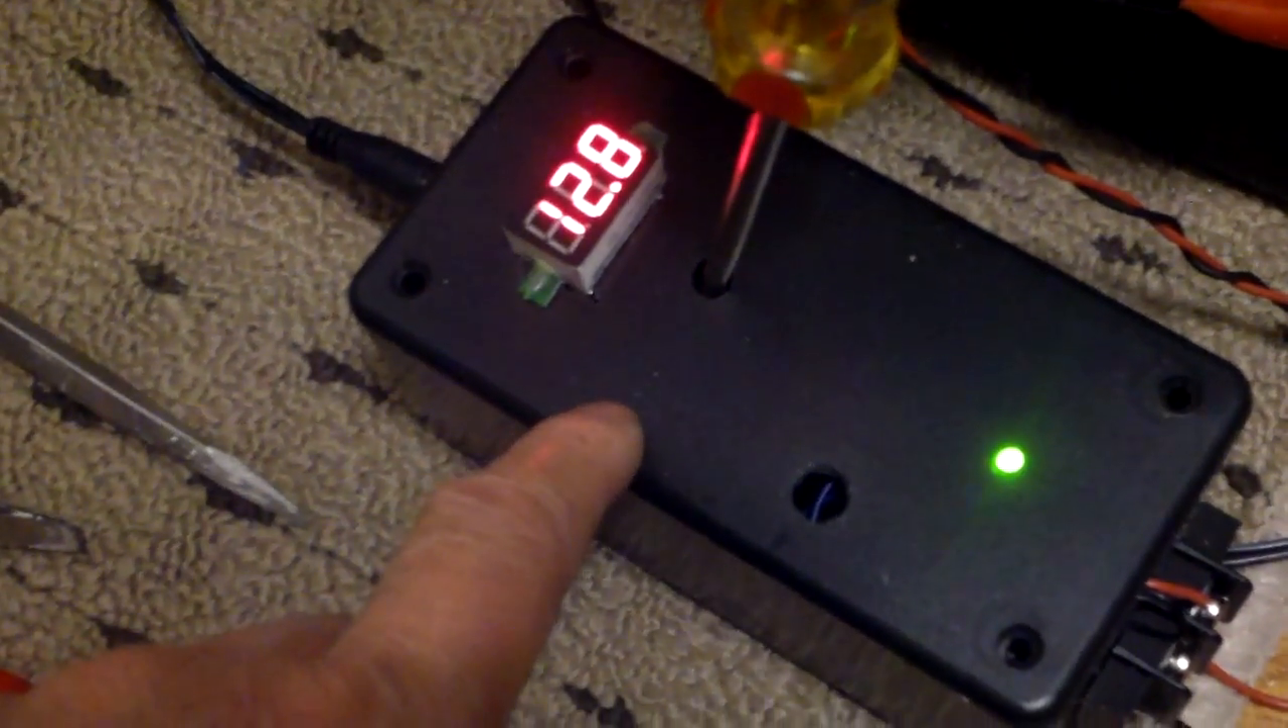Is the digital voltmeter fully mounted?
Yes.